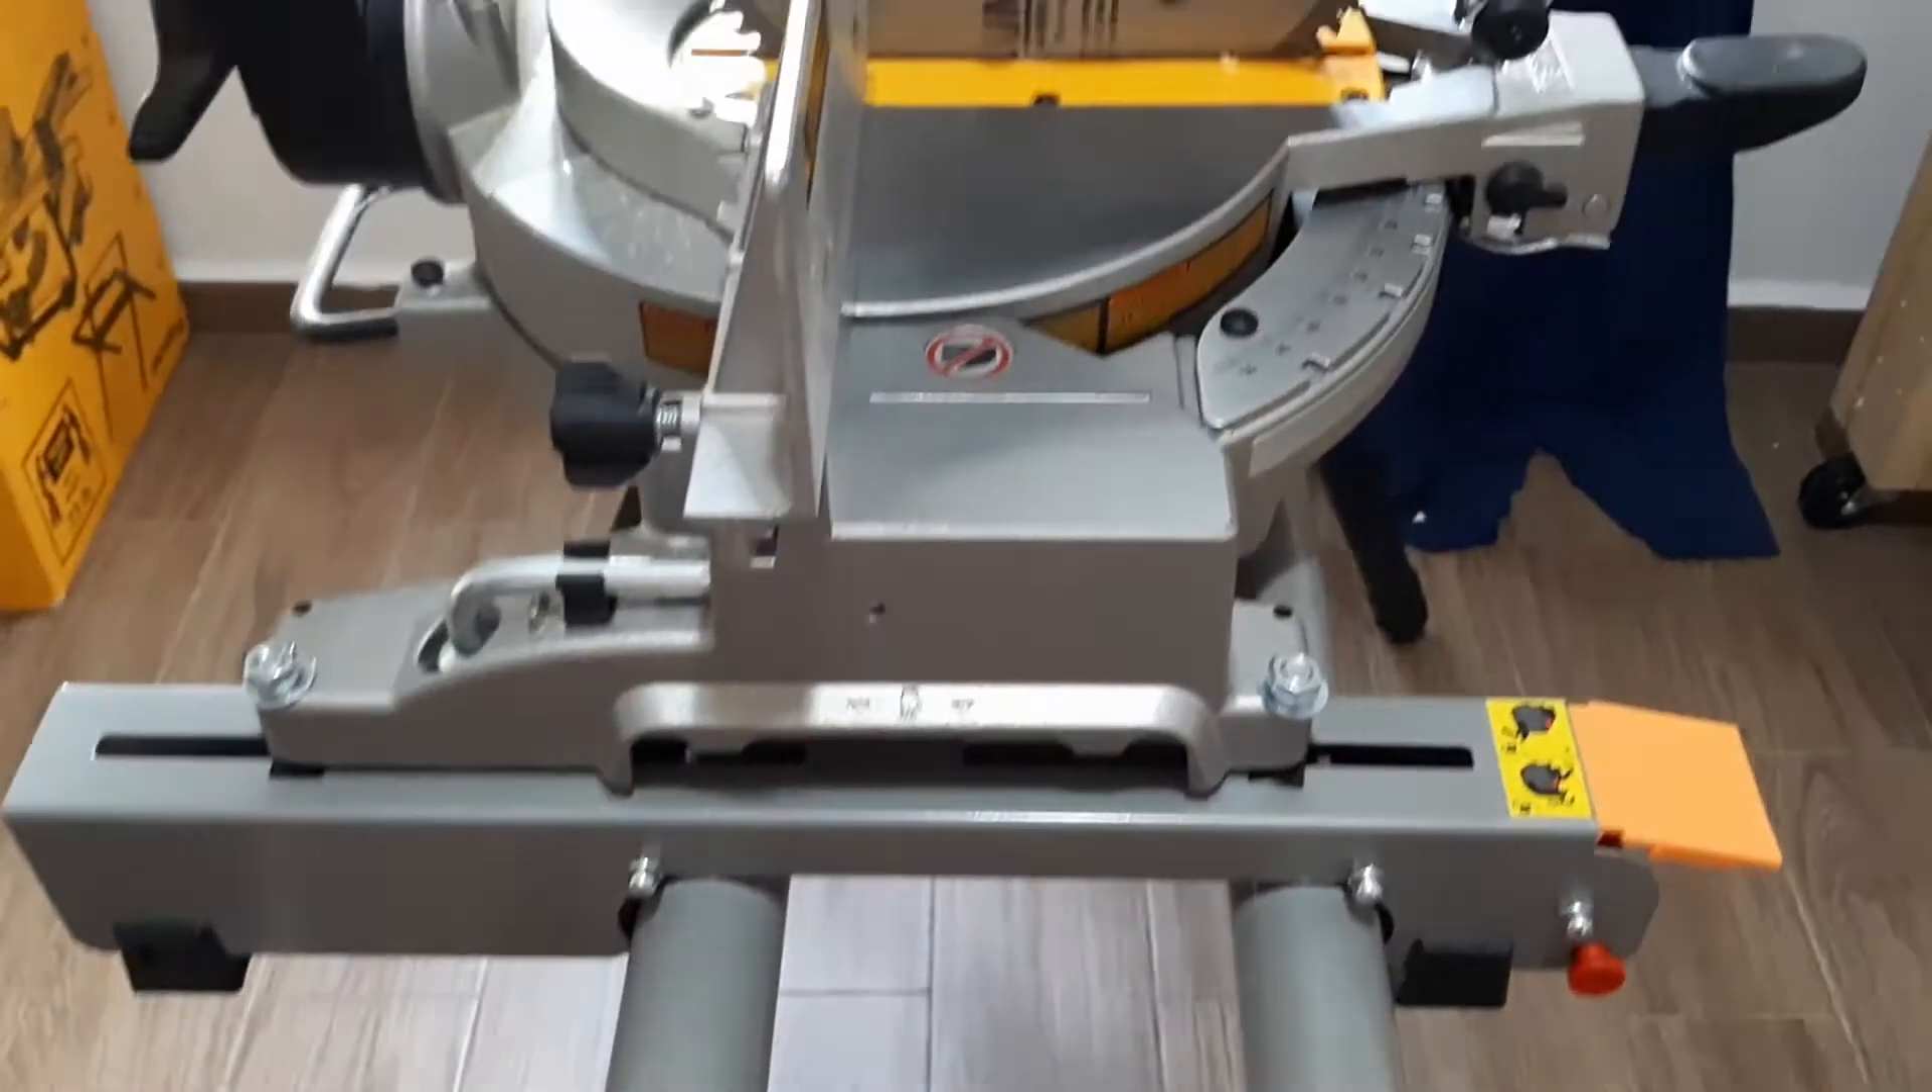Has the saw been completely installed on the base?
Yes.